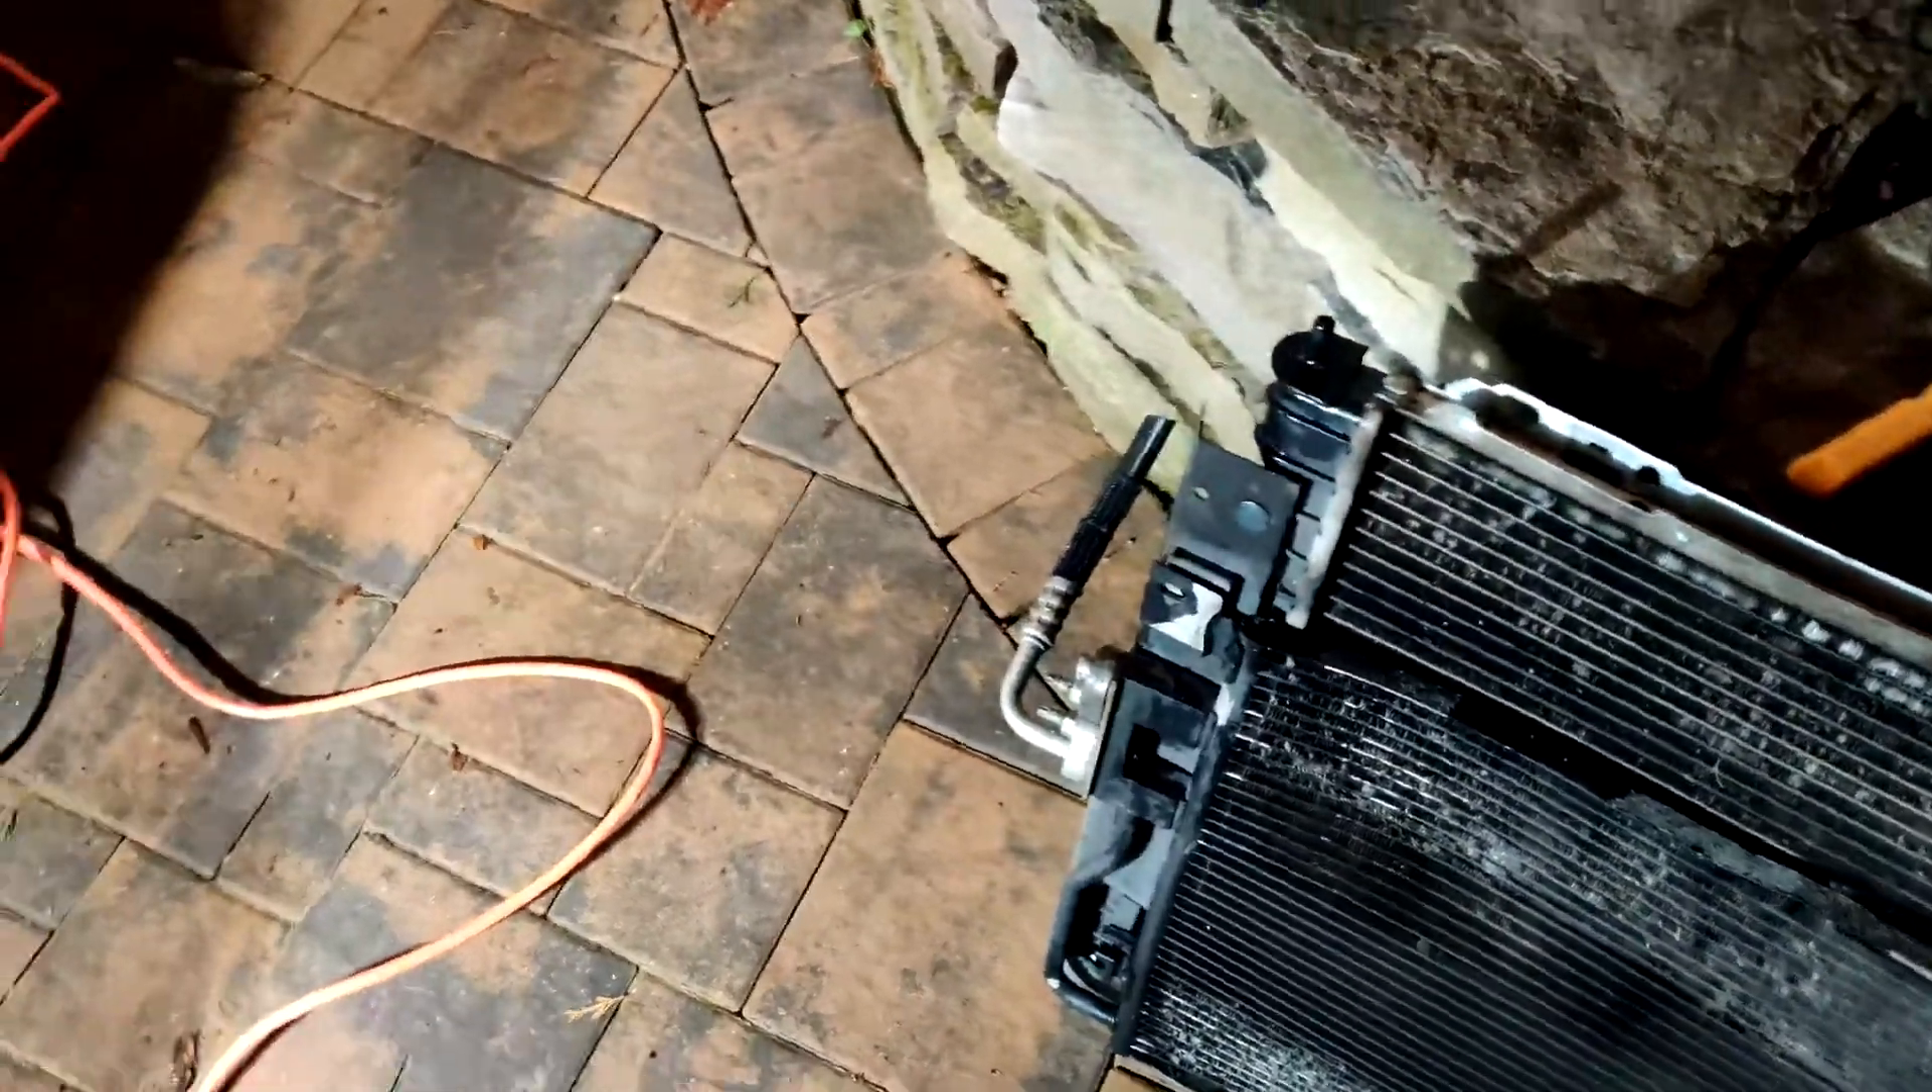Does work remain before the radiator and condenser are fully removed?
No.